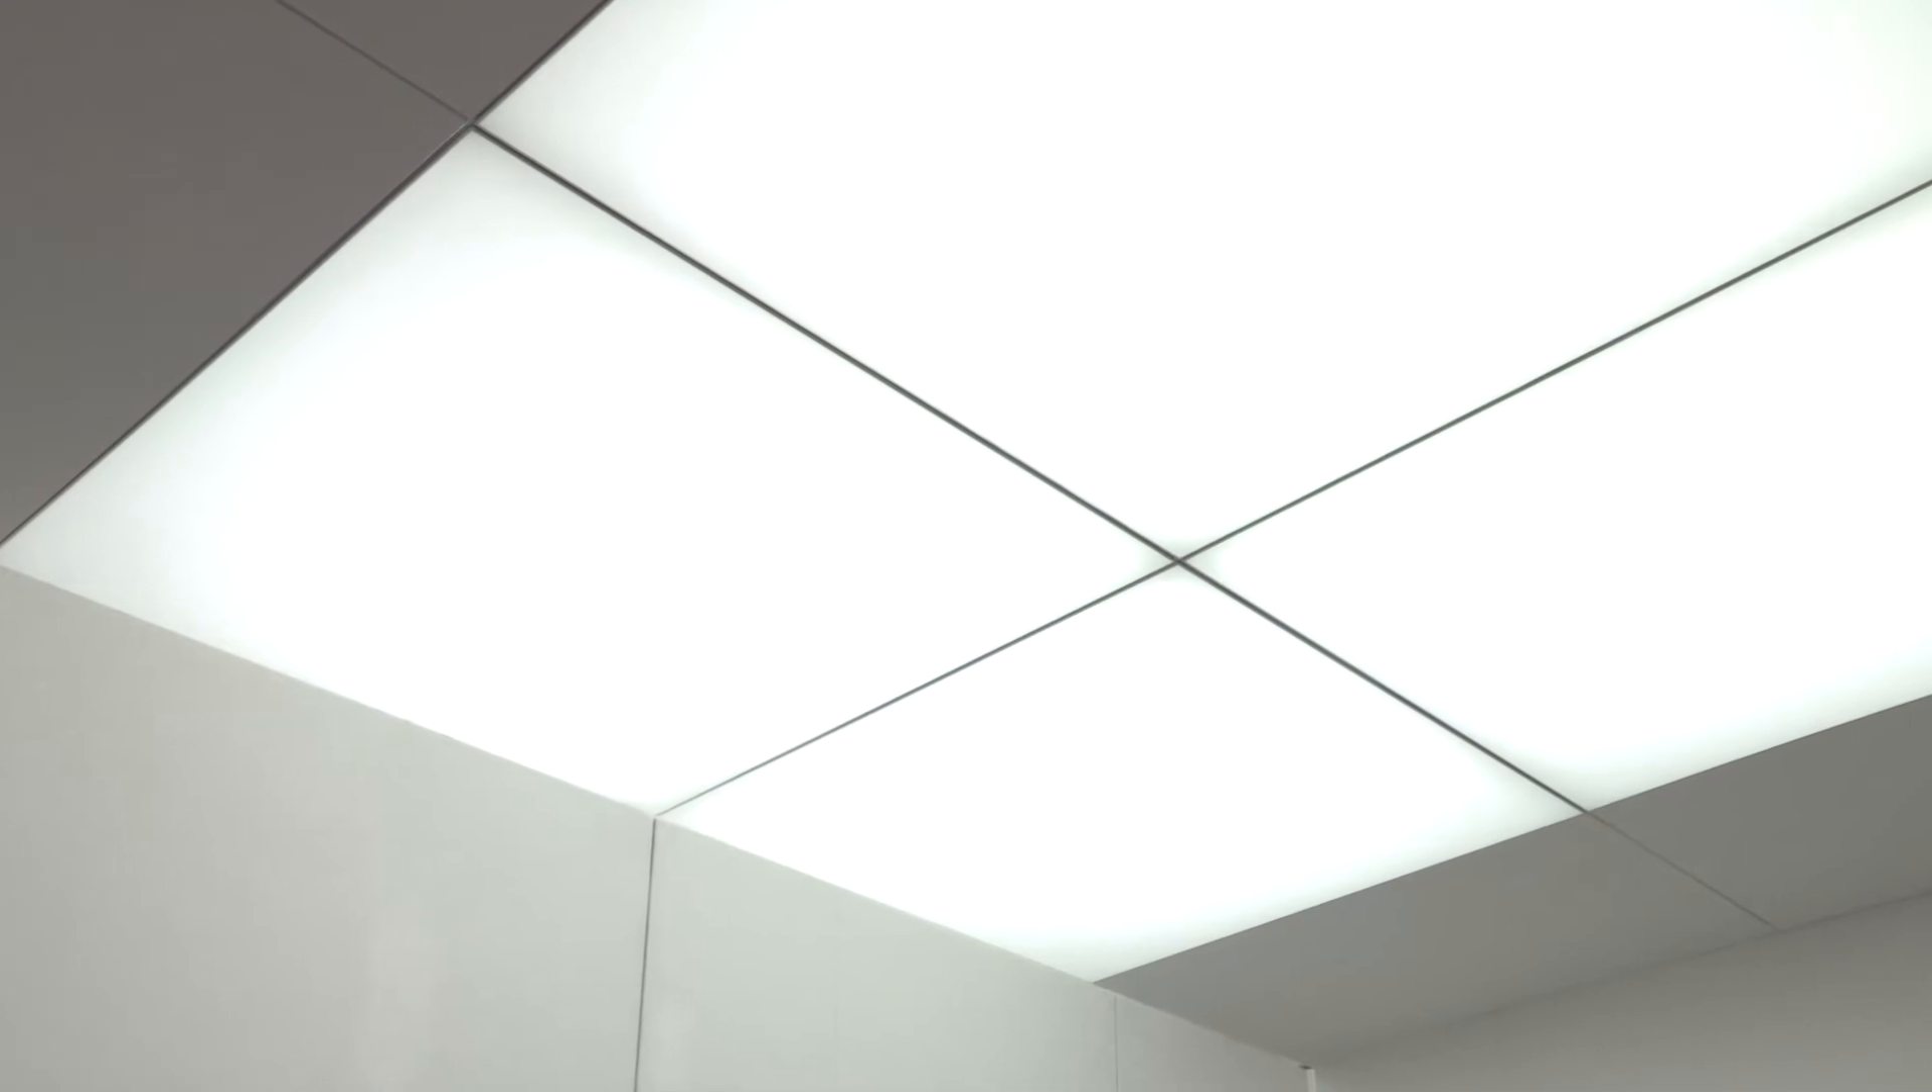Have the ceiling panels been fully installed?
Yes.